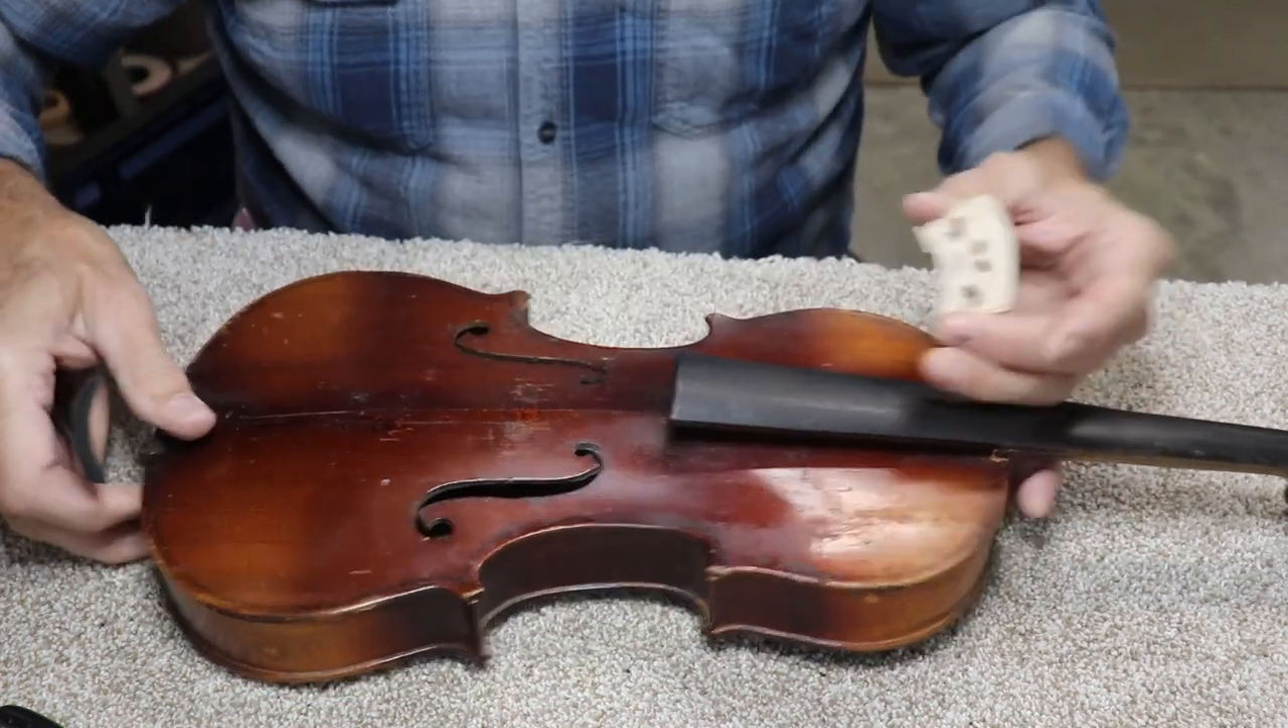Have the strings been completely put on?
No.